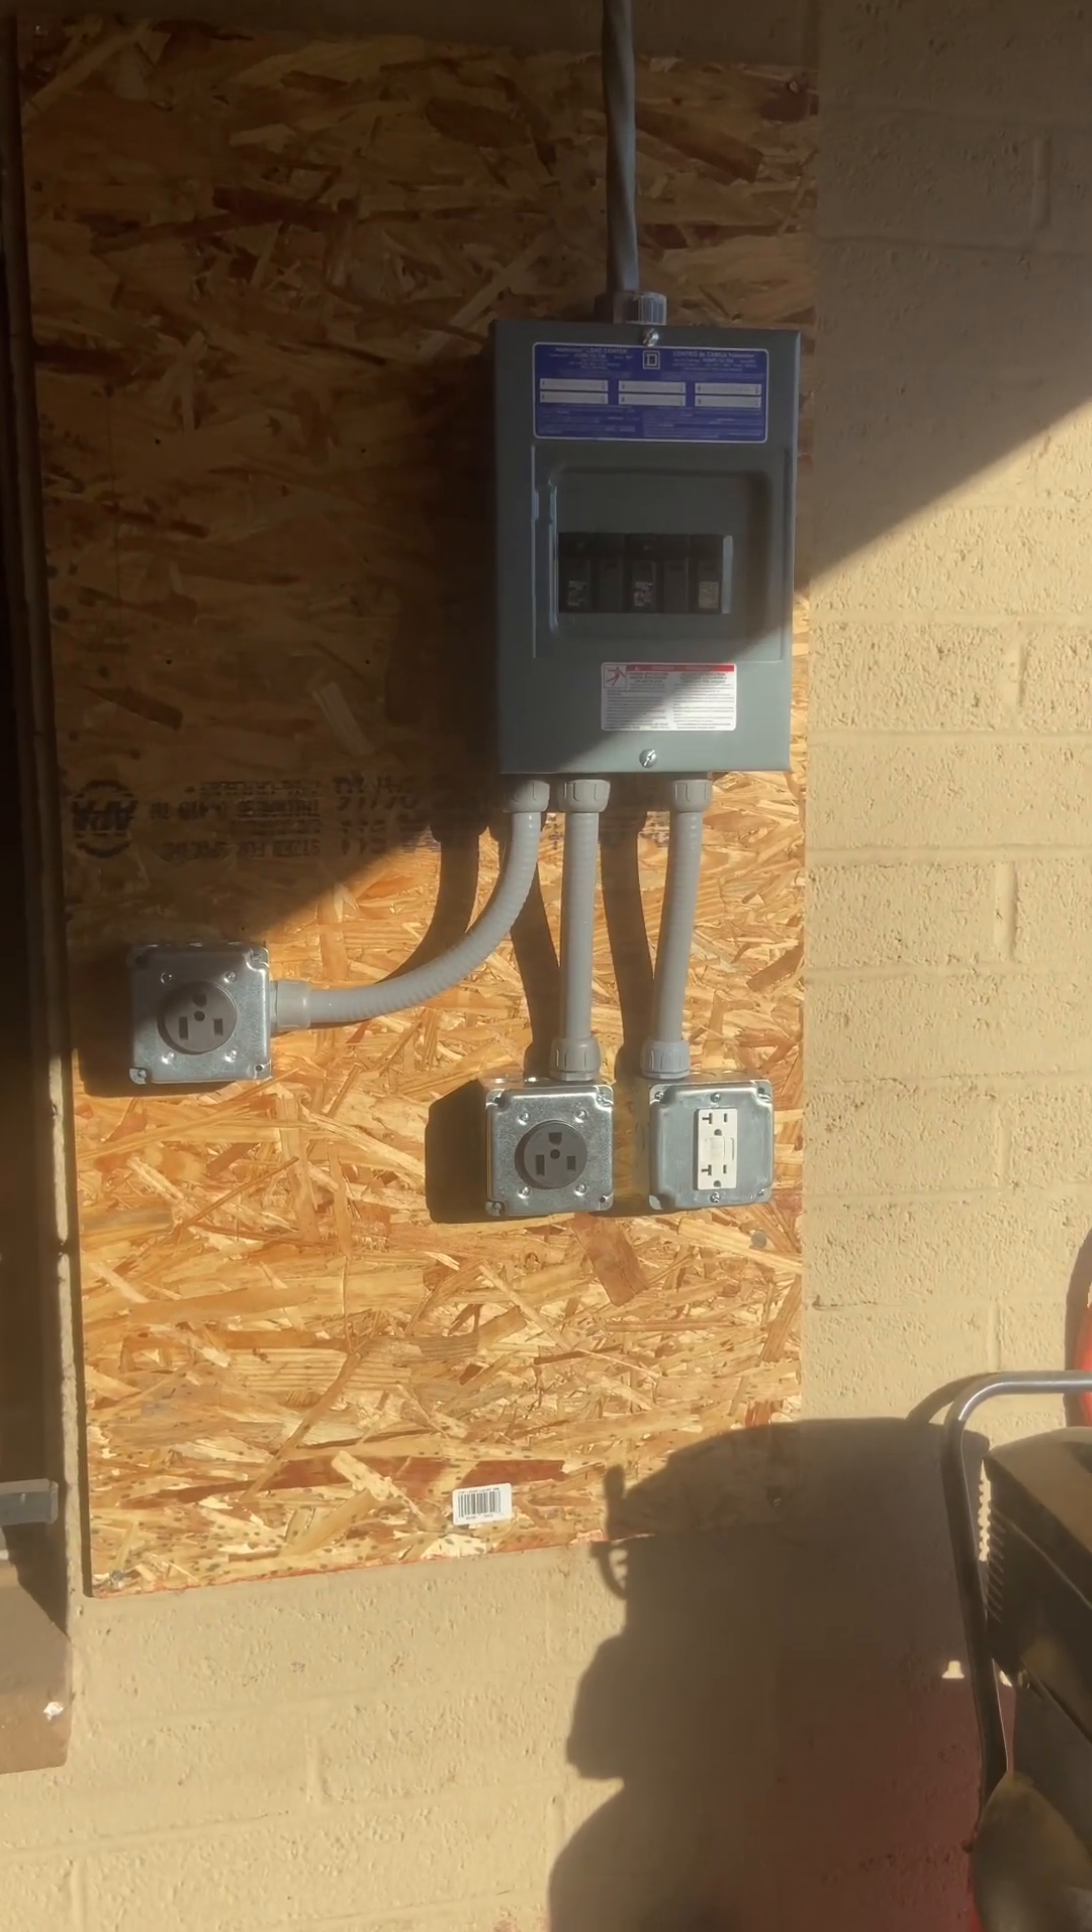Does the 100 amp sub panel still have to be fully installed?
No.